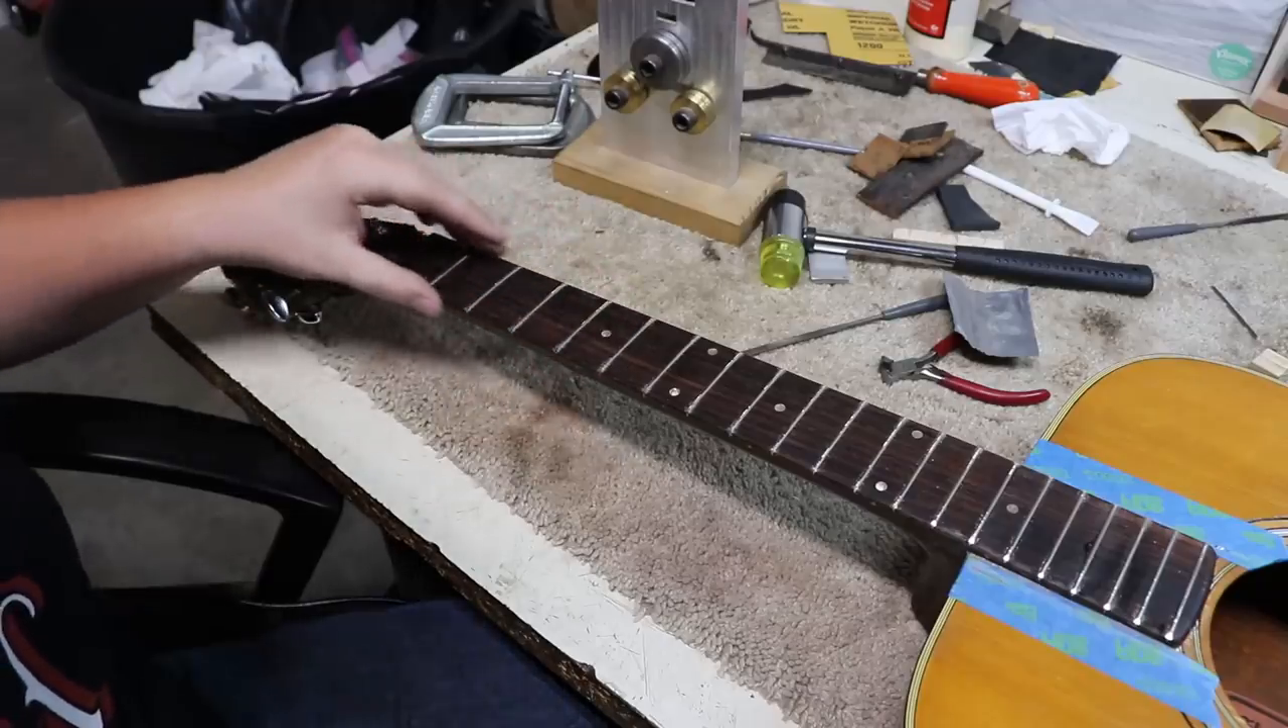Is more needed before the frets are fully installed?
No.